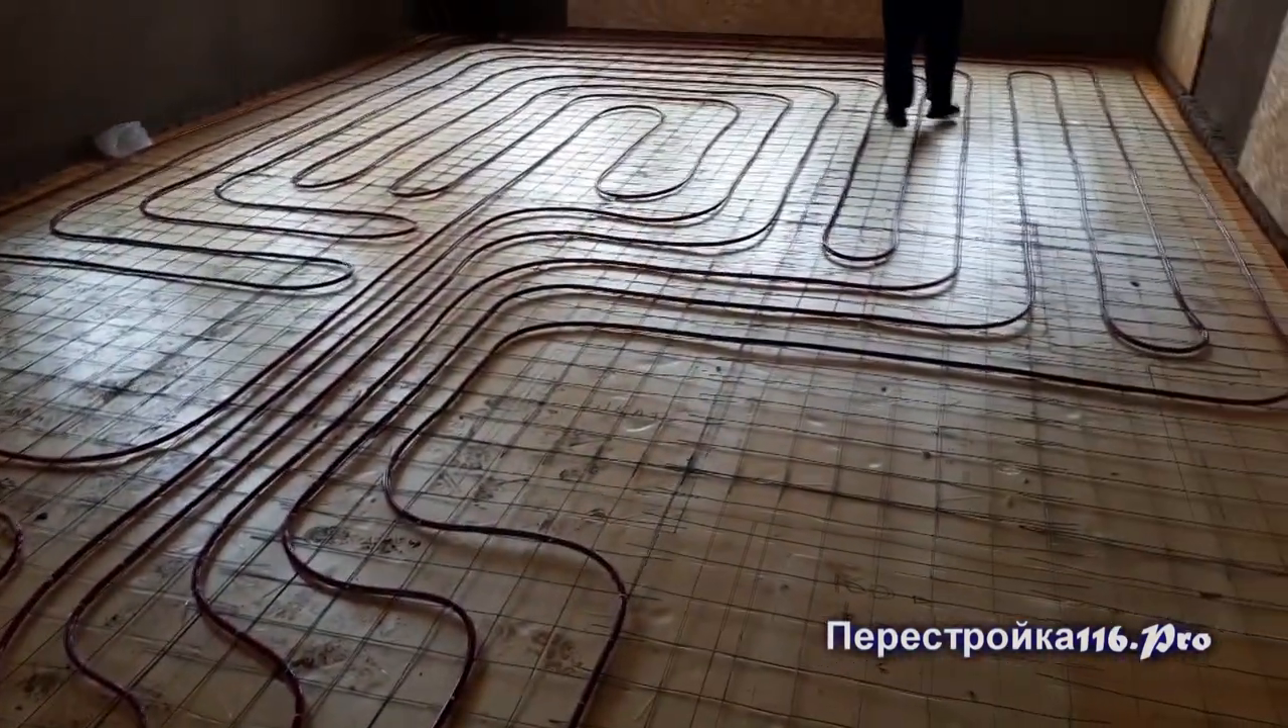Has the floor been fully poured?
No.